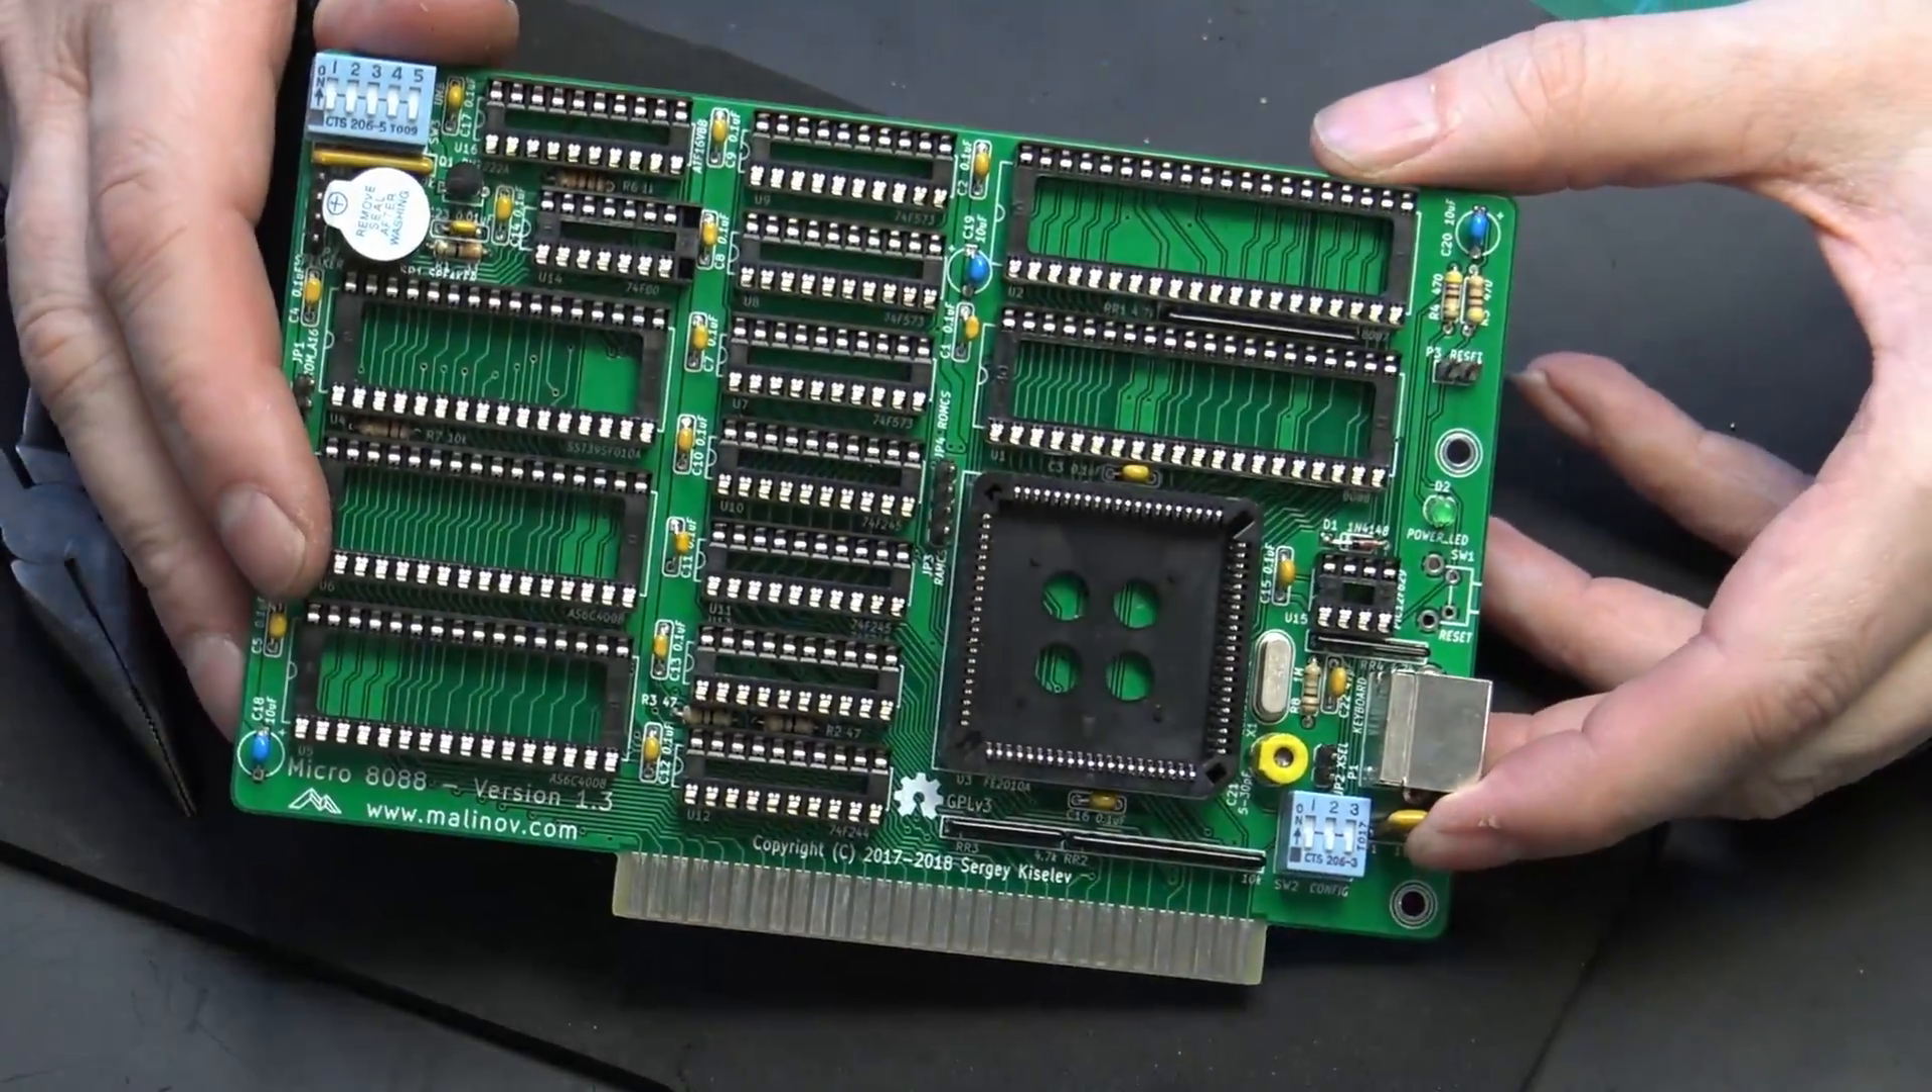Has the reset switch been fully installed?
No.